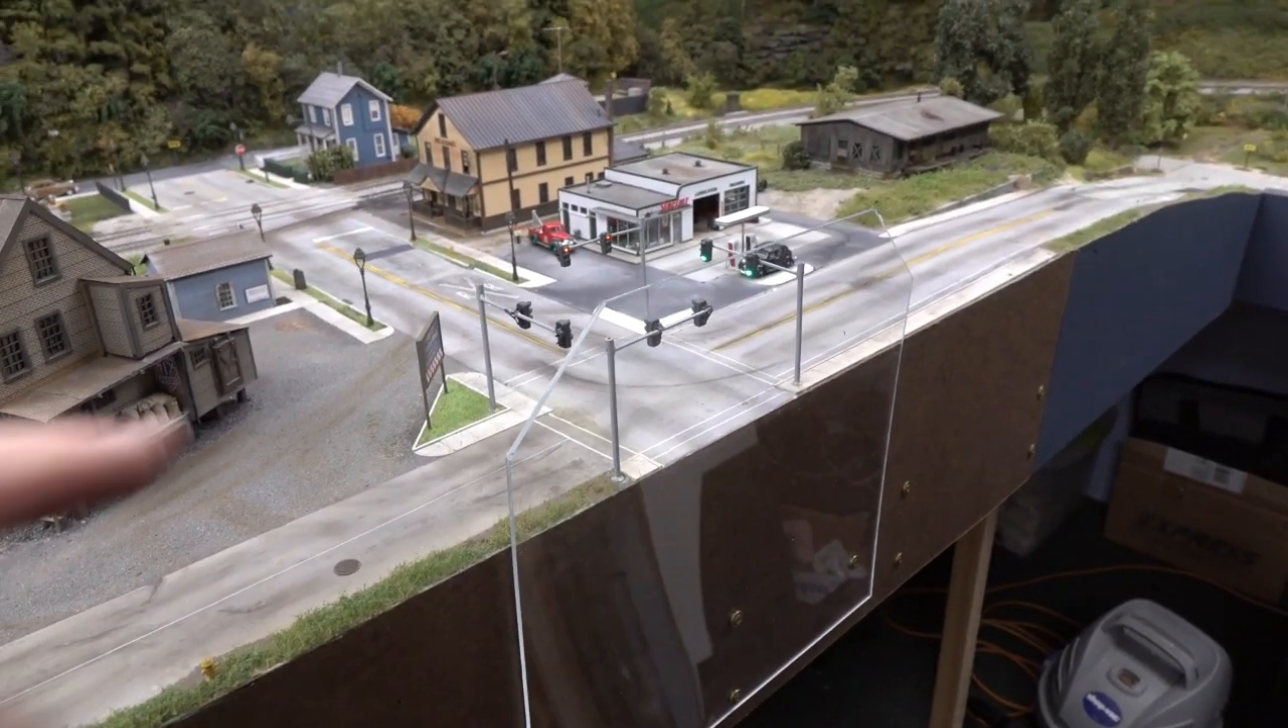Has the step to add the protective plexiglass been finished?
Yes.